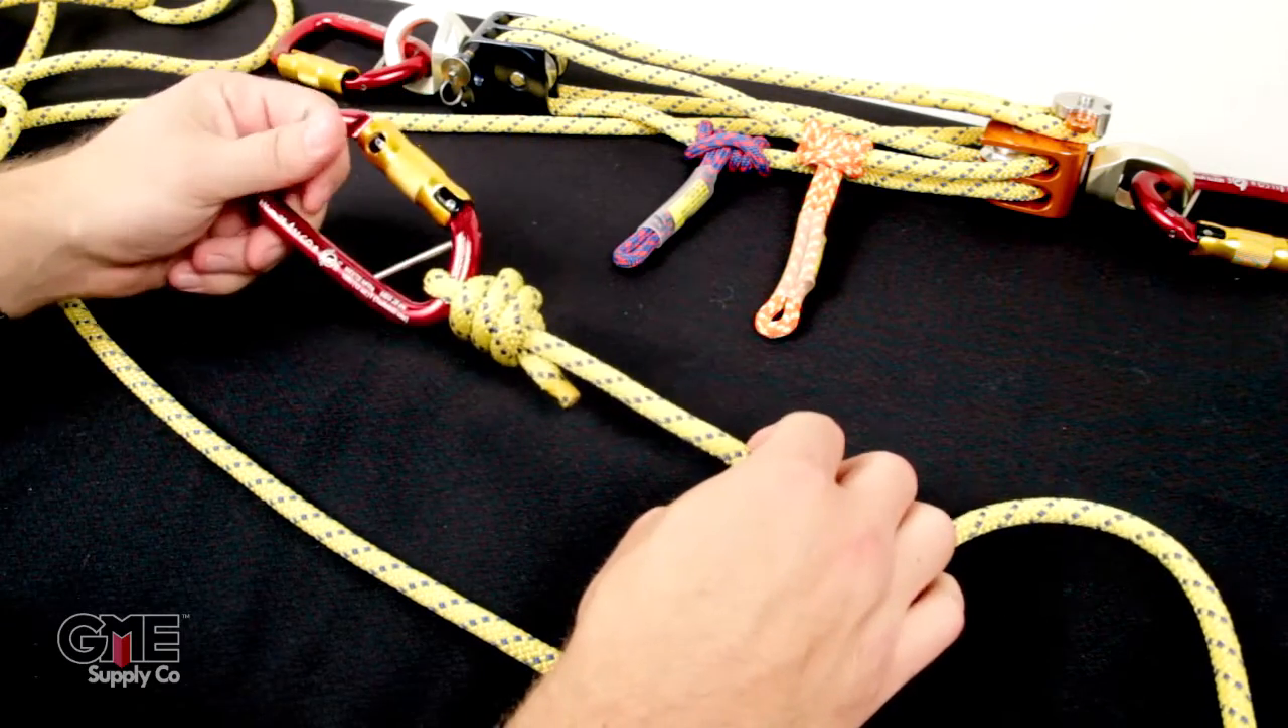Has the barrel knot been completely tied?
Yes.